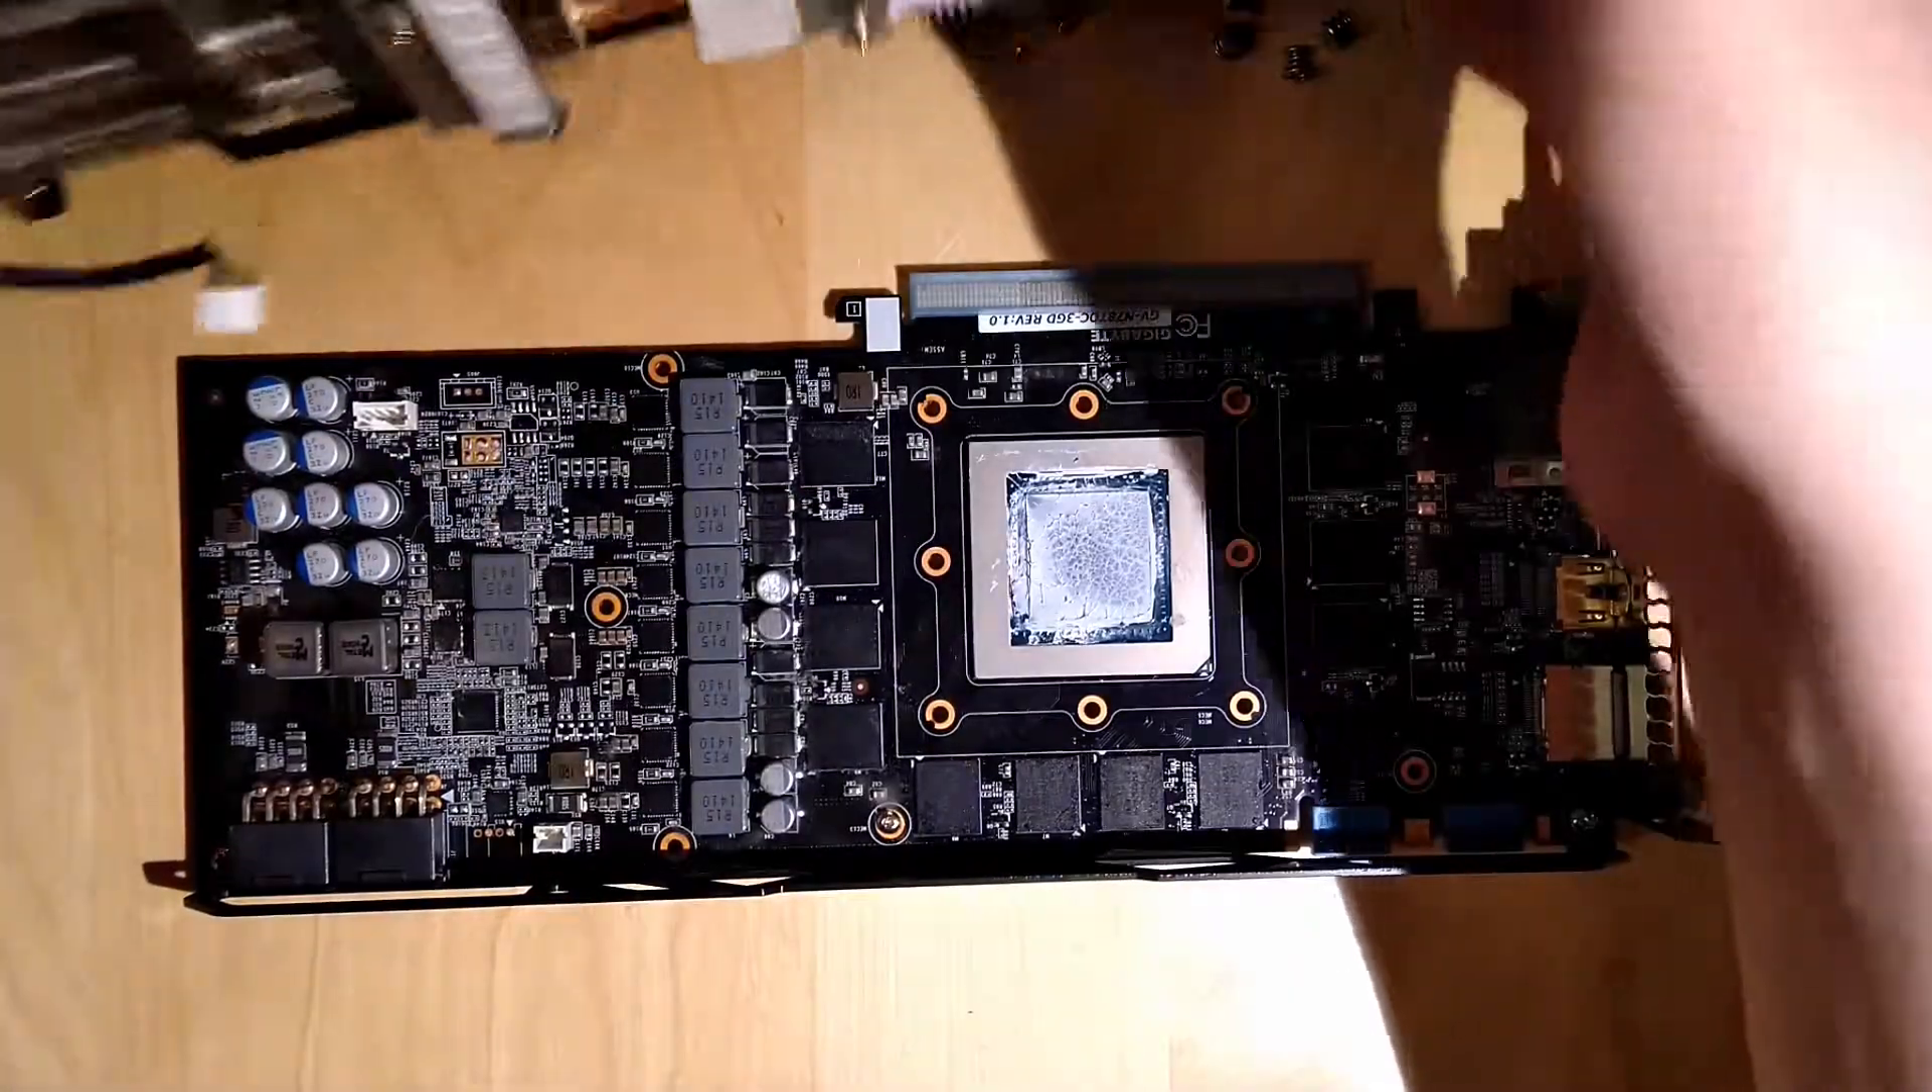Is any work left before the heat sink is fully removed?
No.